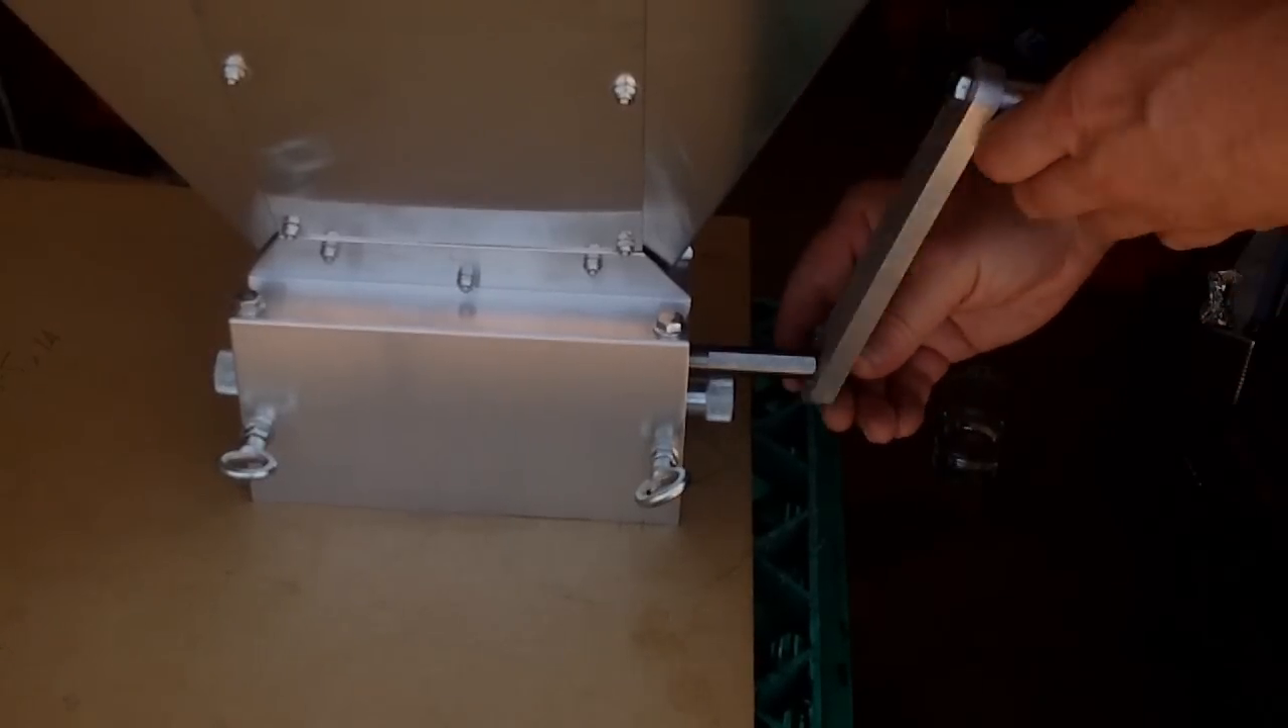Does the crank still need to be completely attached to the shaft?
Yes.